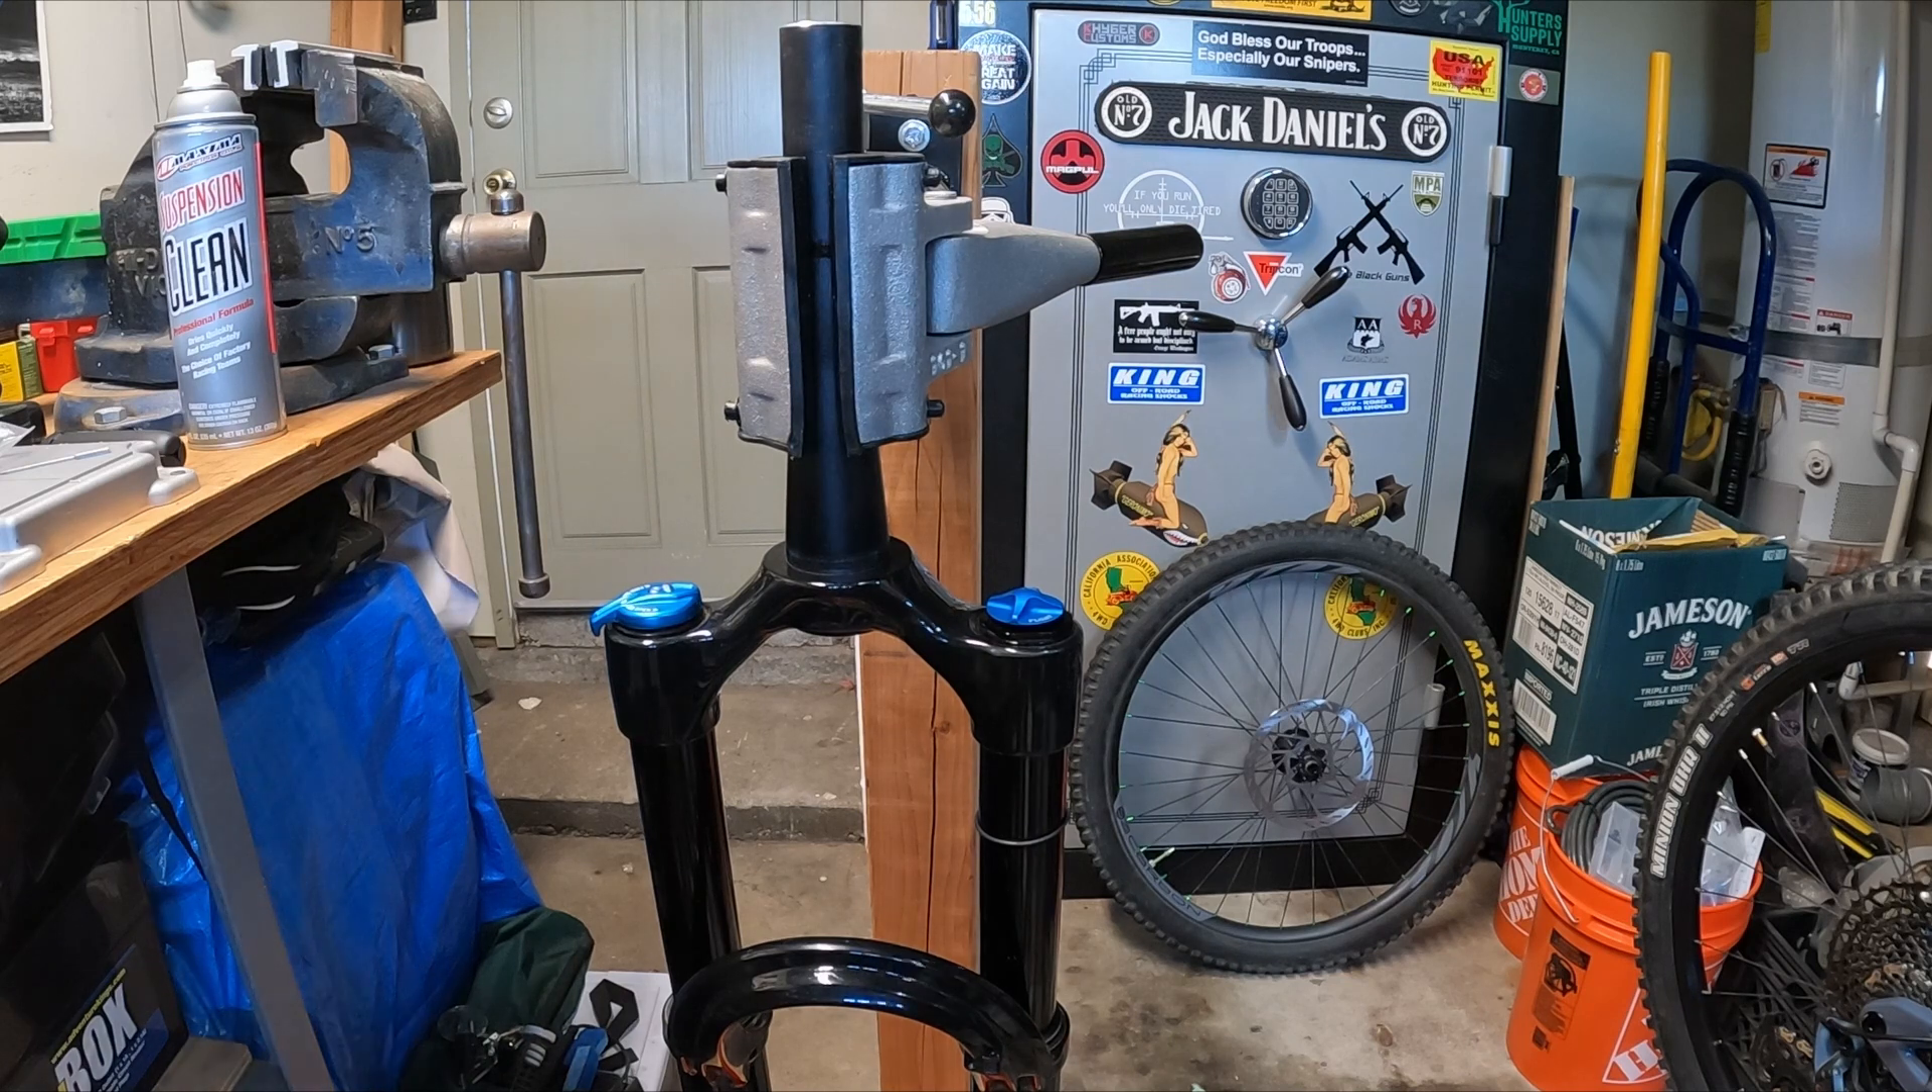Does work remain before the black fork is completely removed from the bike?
No.